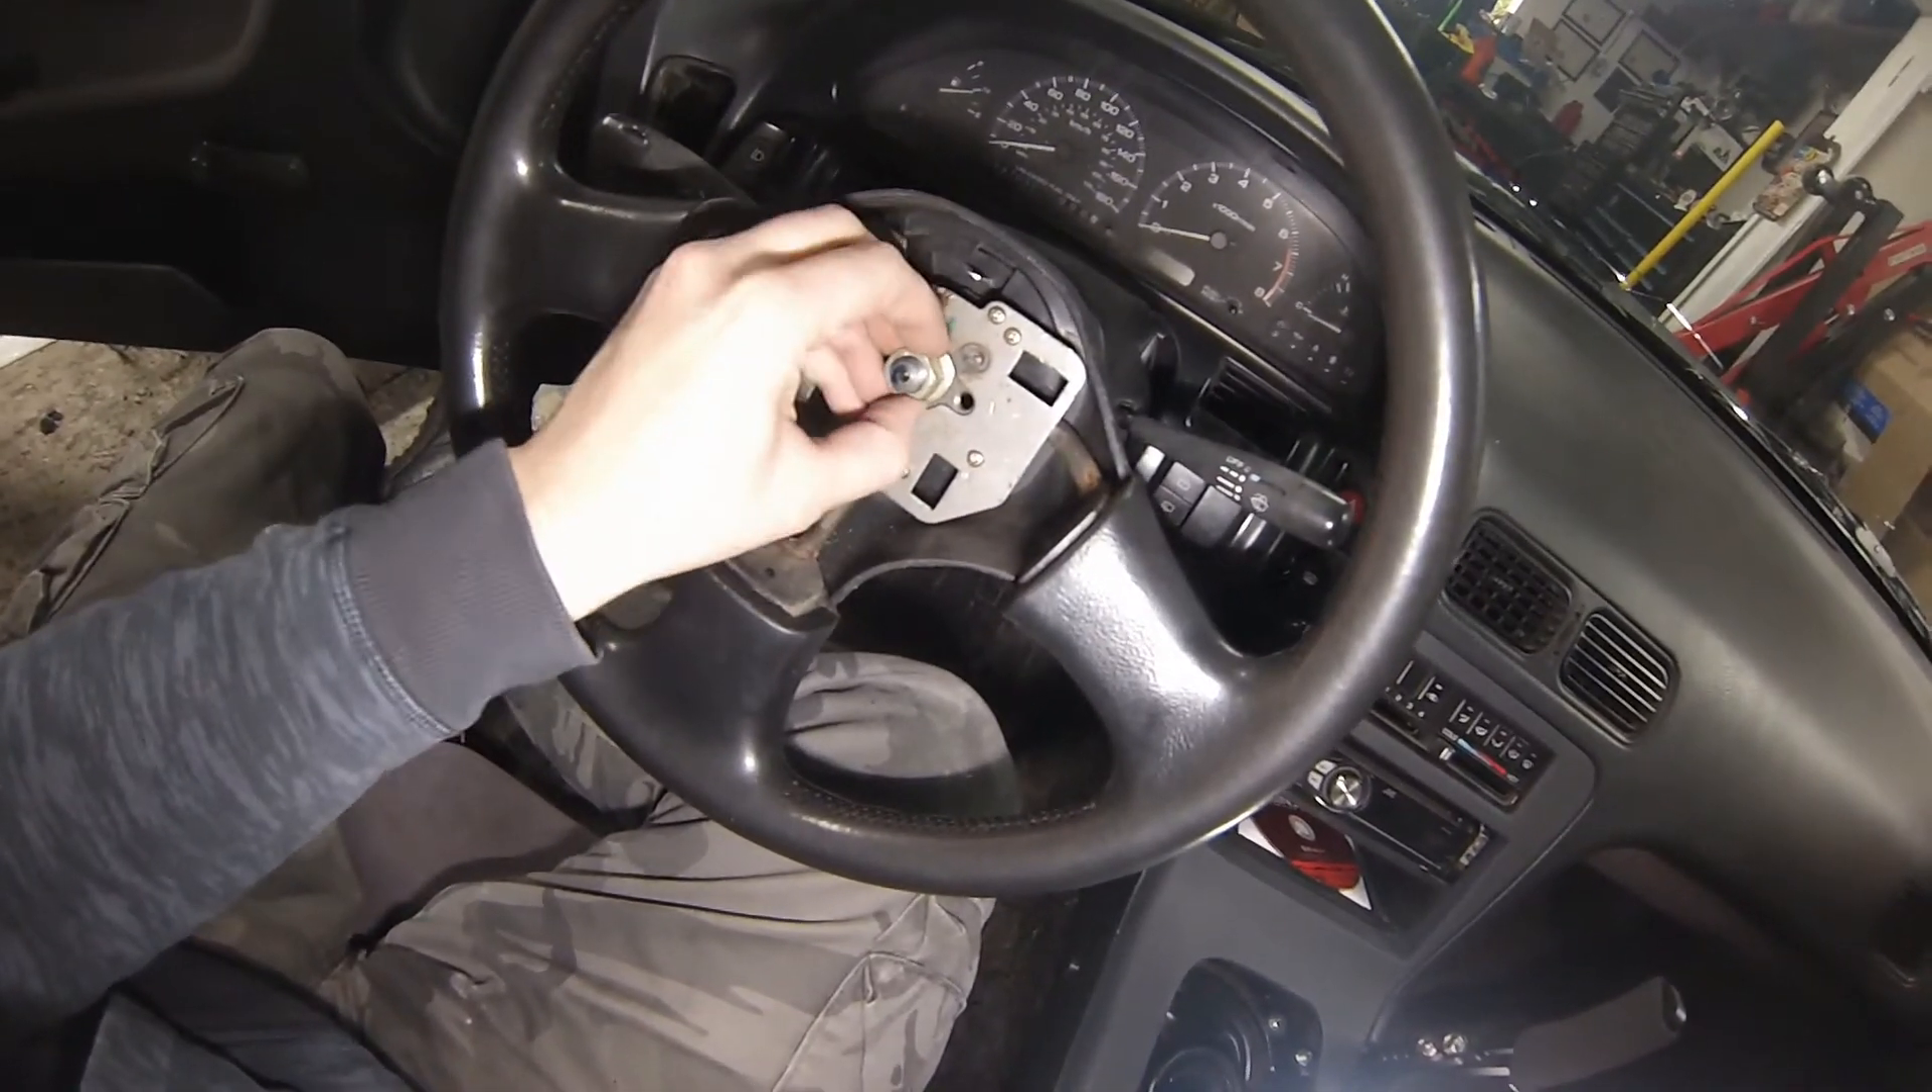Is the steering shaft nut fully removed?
No.